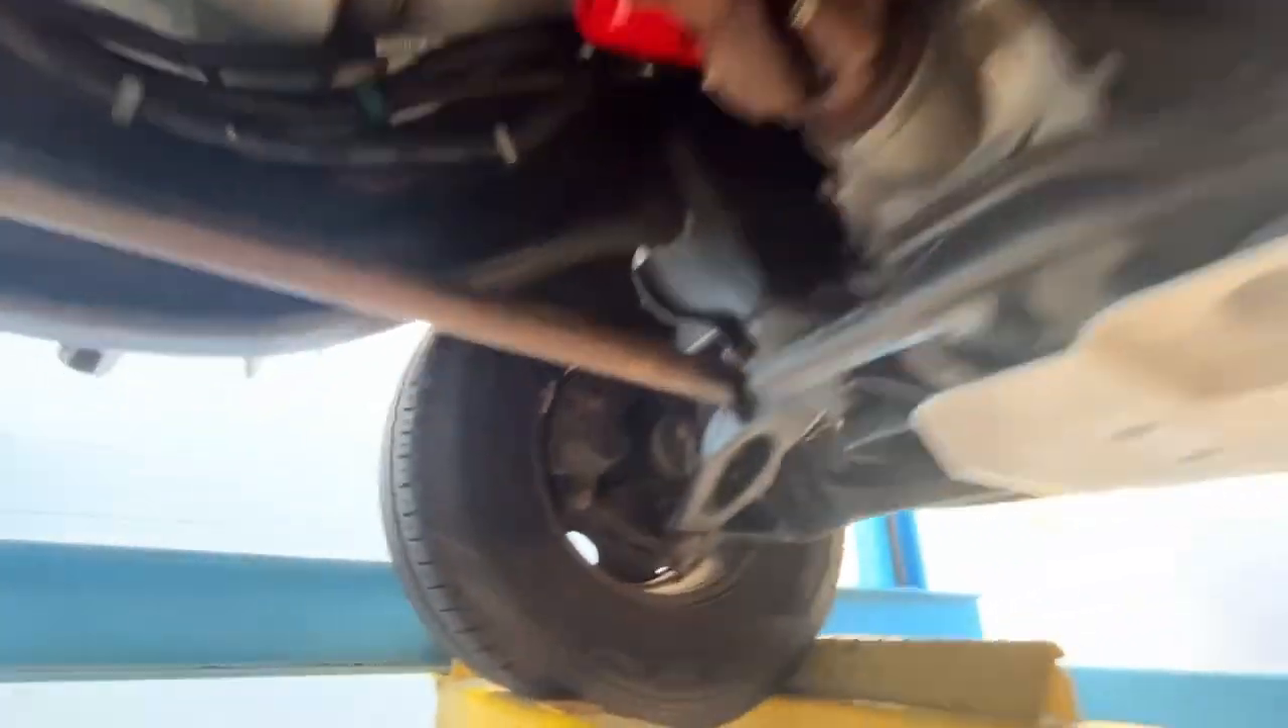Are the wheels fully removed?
No.